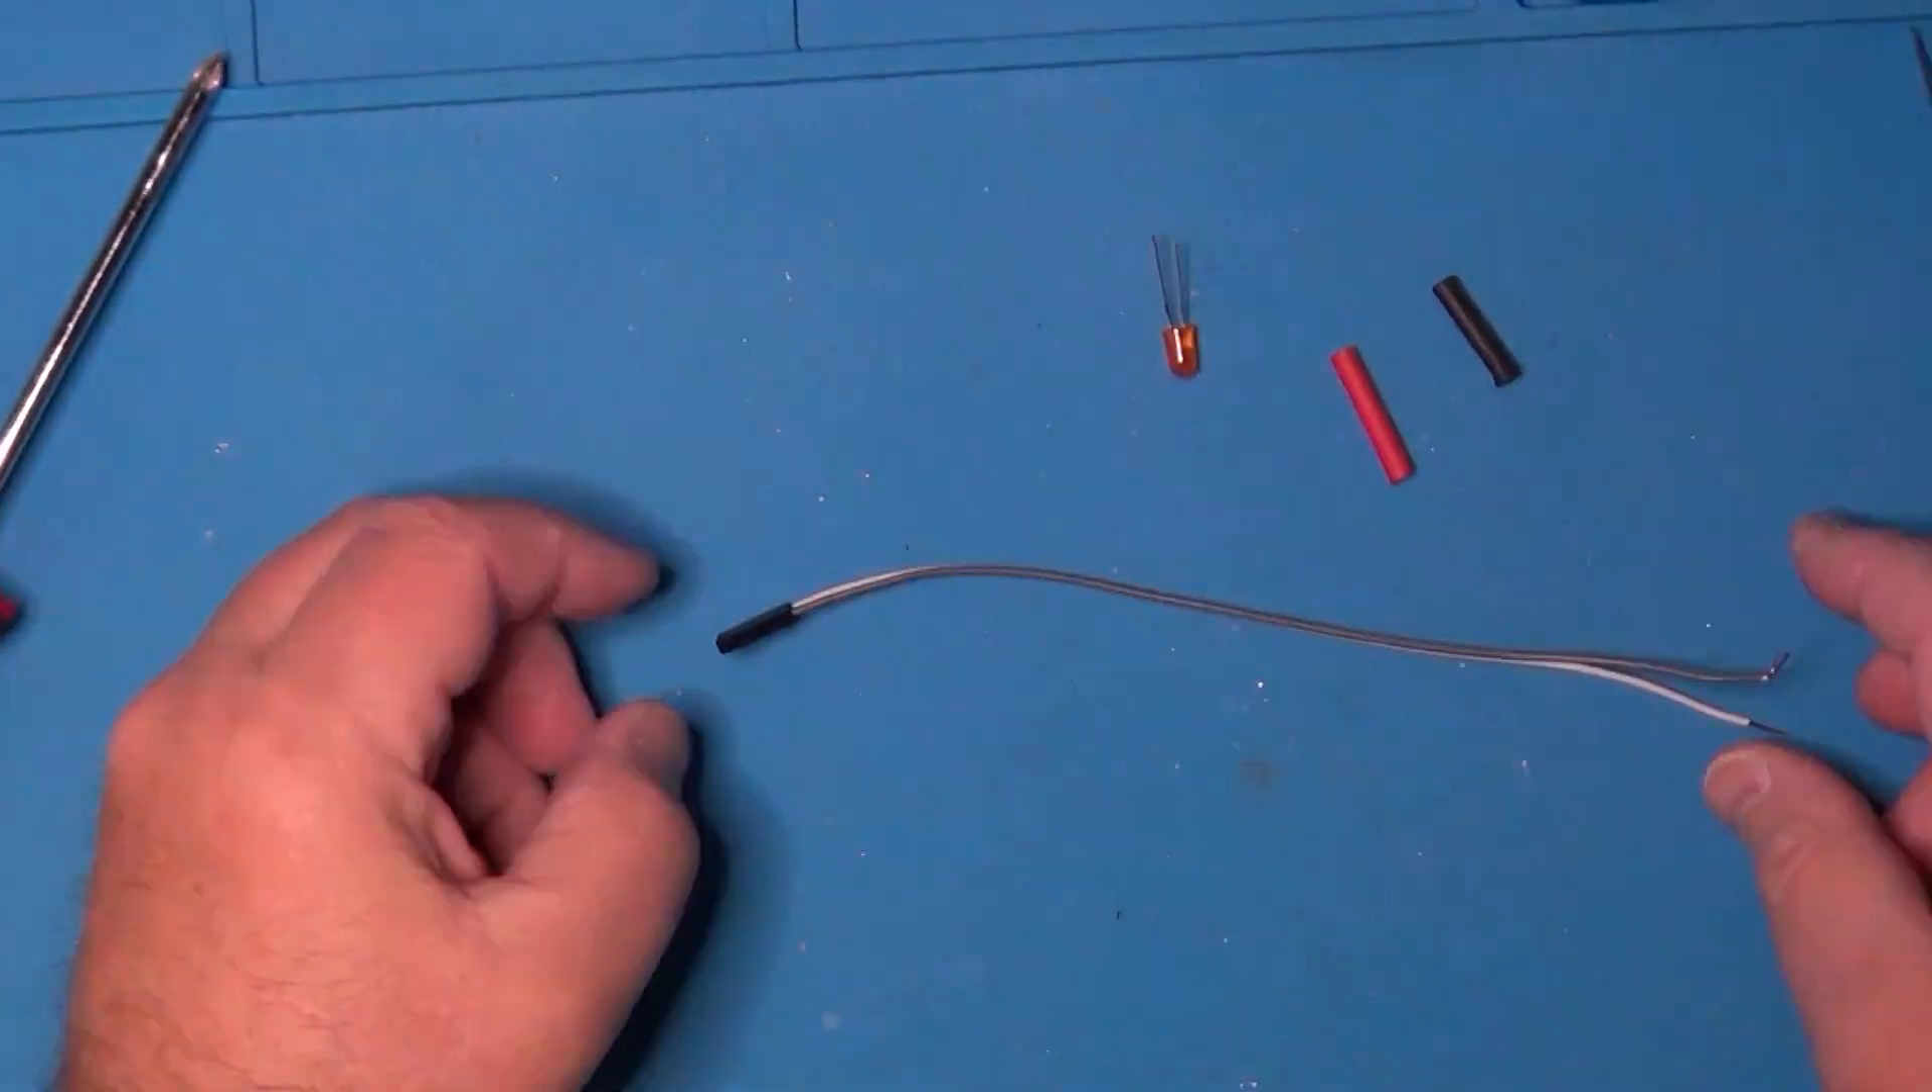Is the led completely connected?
No.